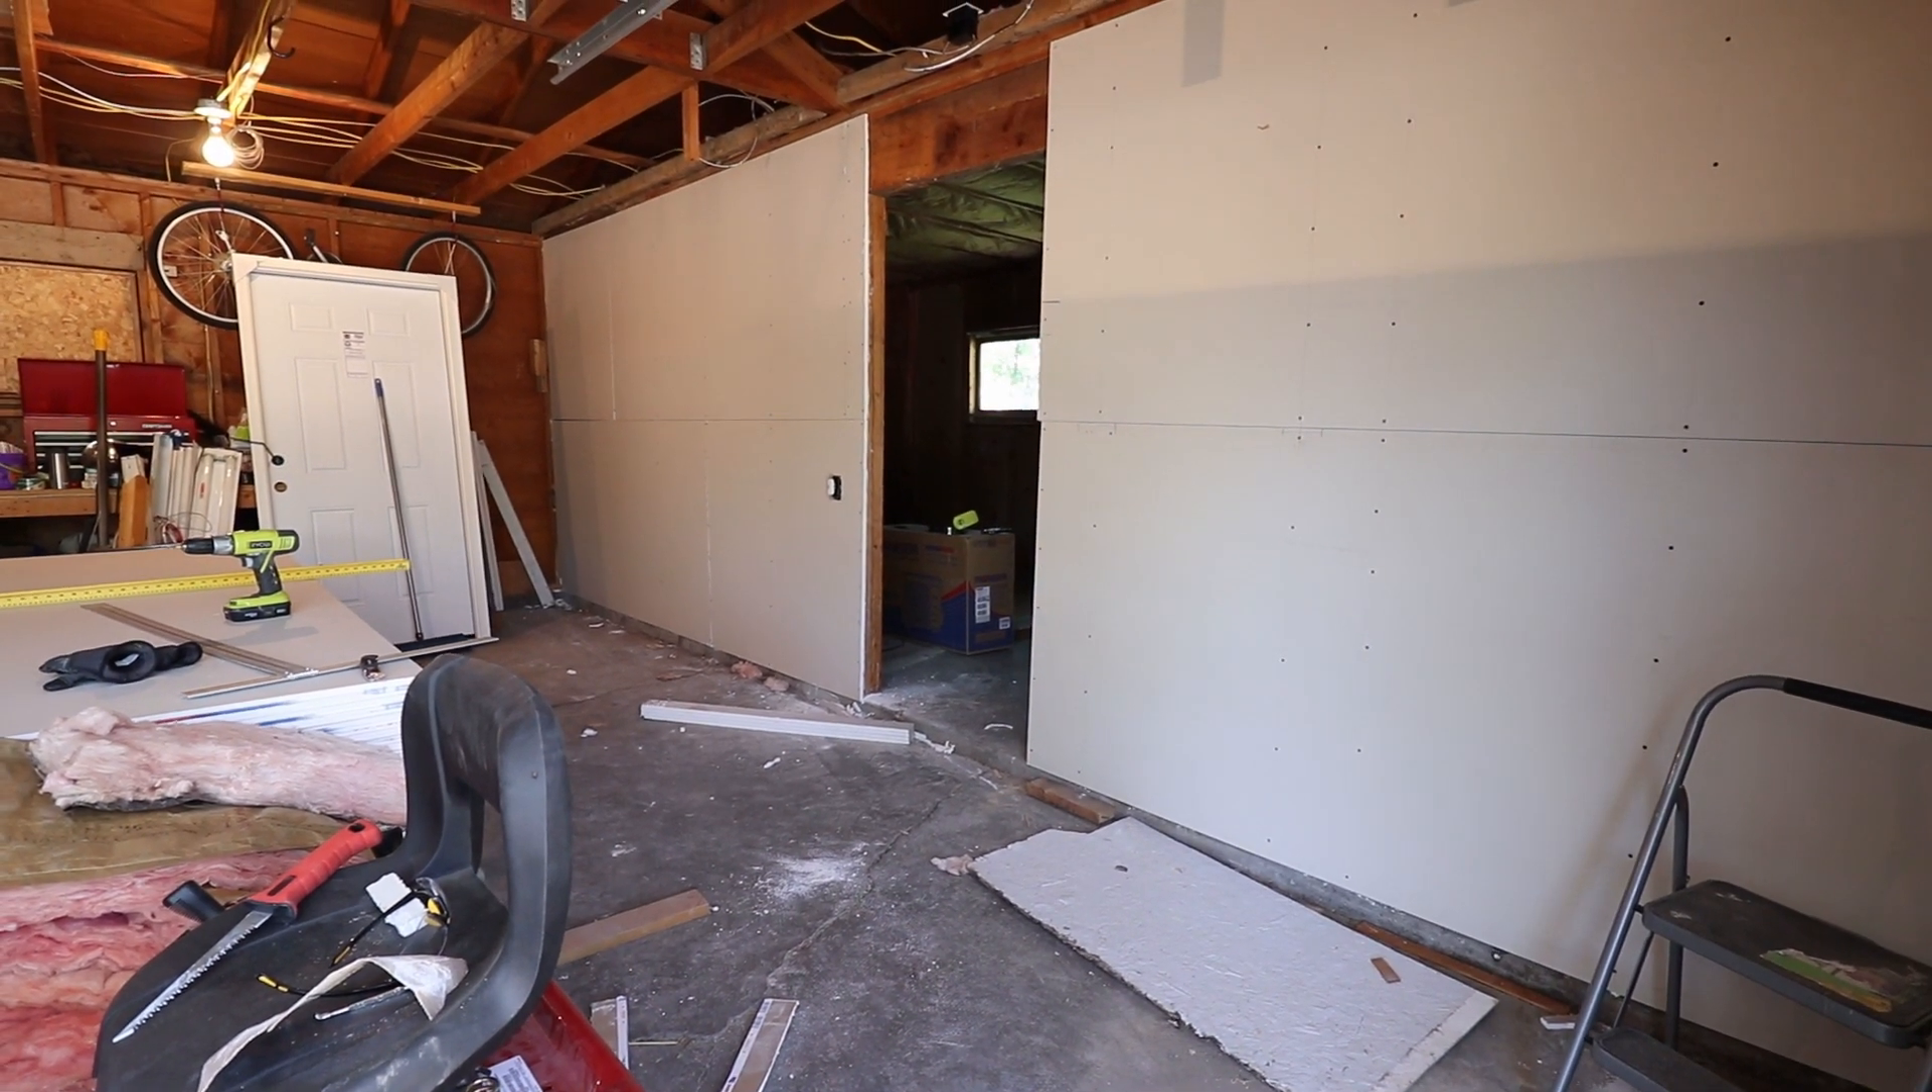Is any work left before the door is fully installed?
Yes.